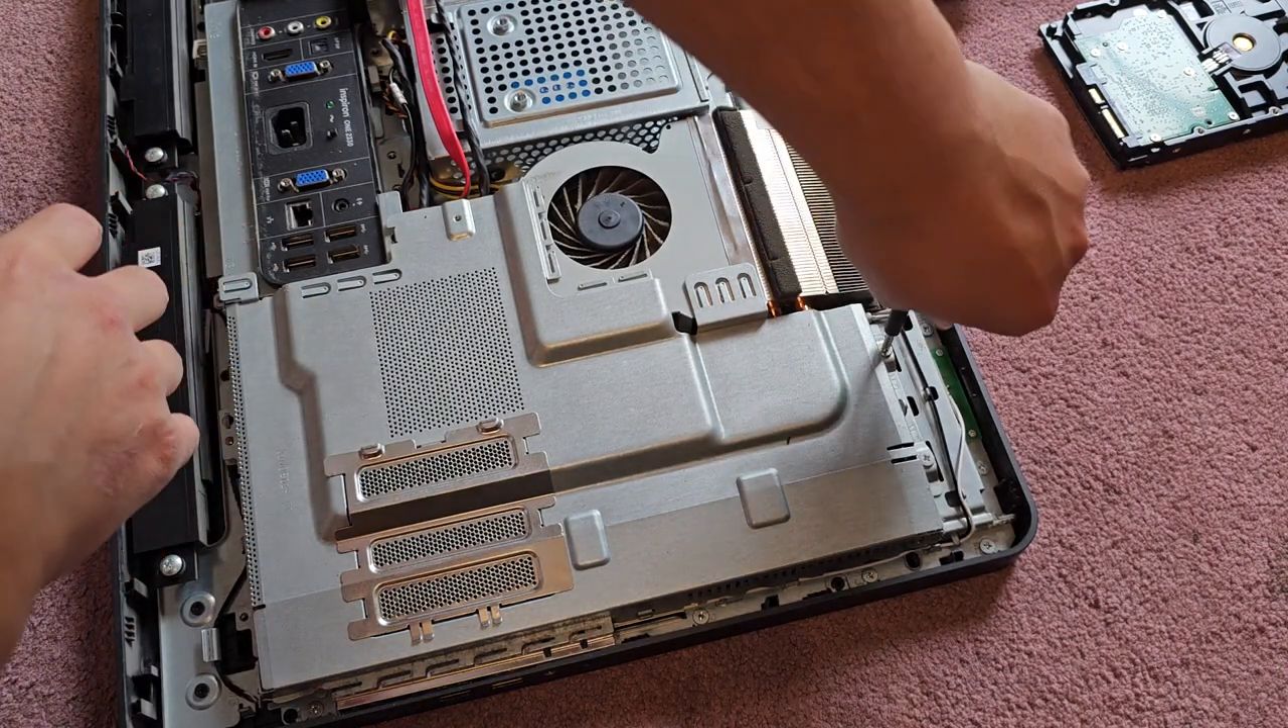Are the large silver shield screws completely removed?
No.